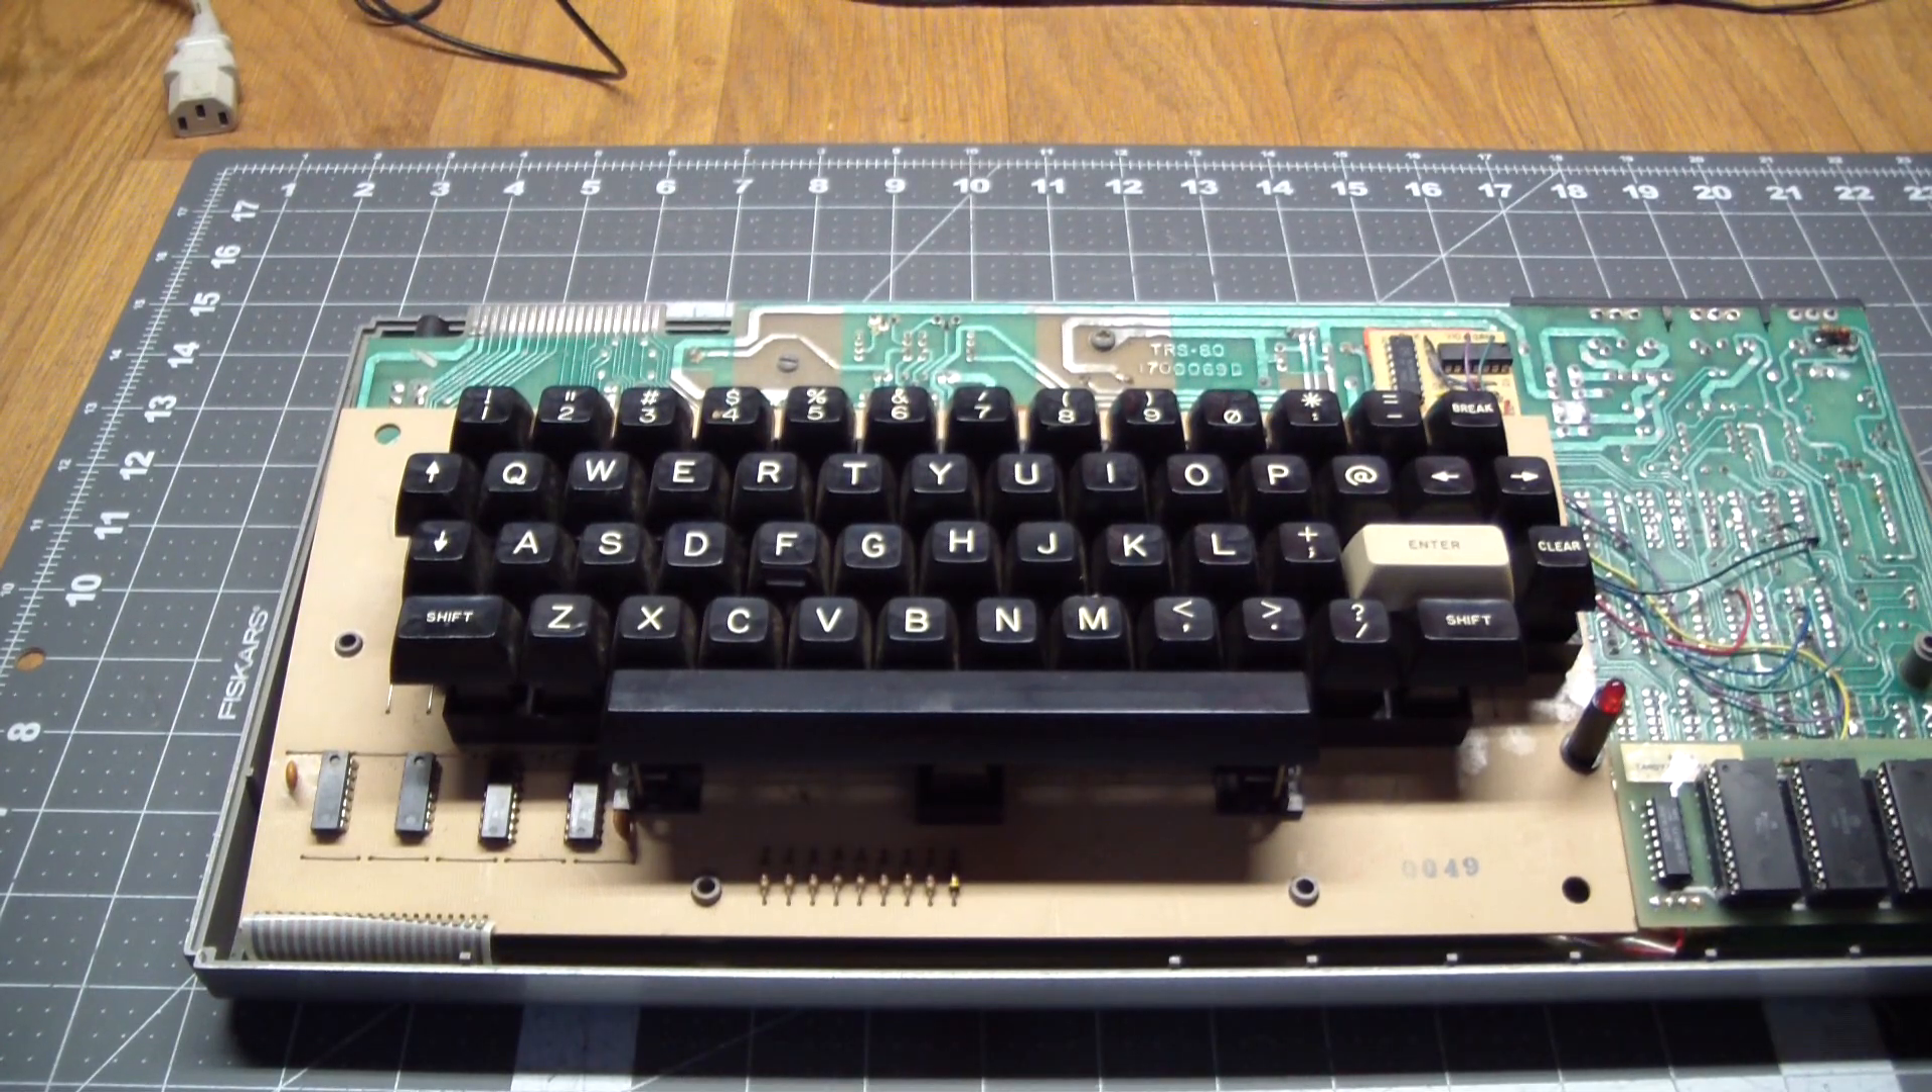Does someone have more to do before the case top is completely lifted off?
No.